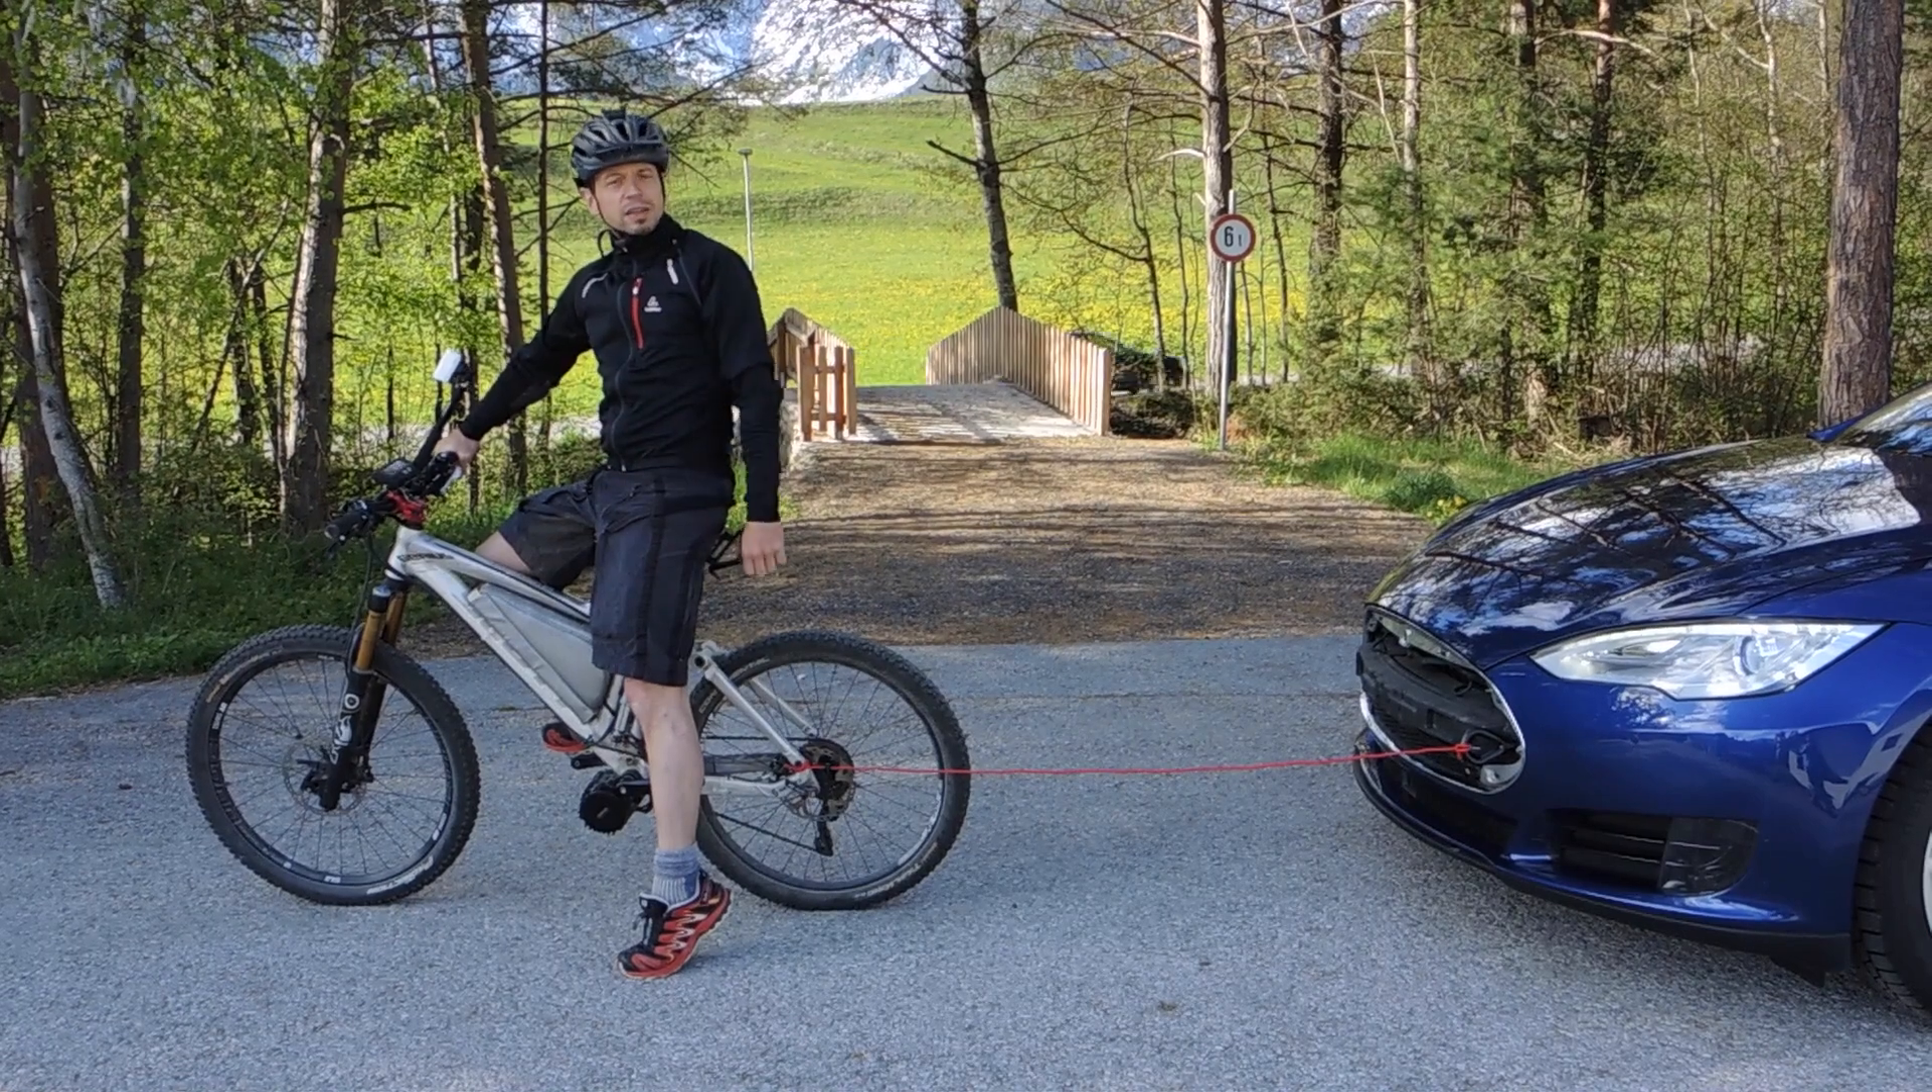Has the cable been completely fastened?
Yes.